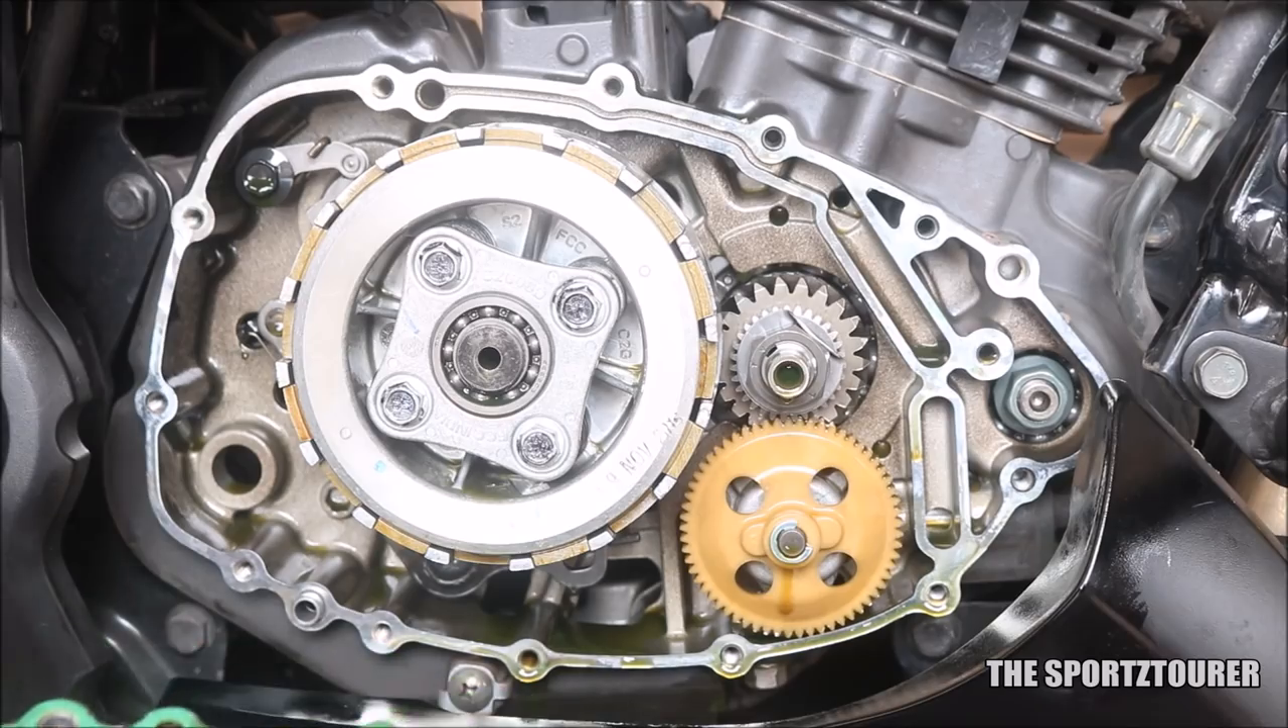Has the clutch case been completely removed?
Yes.